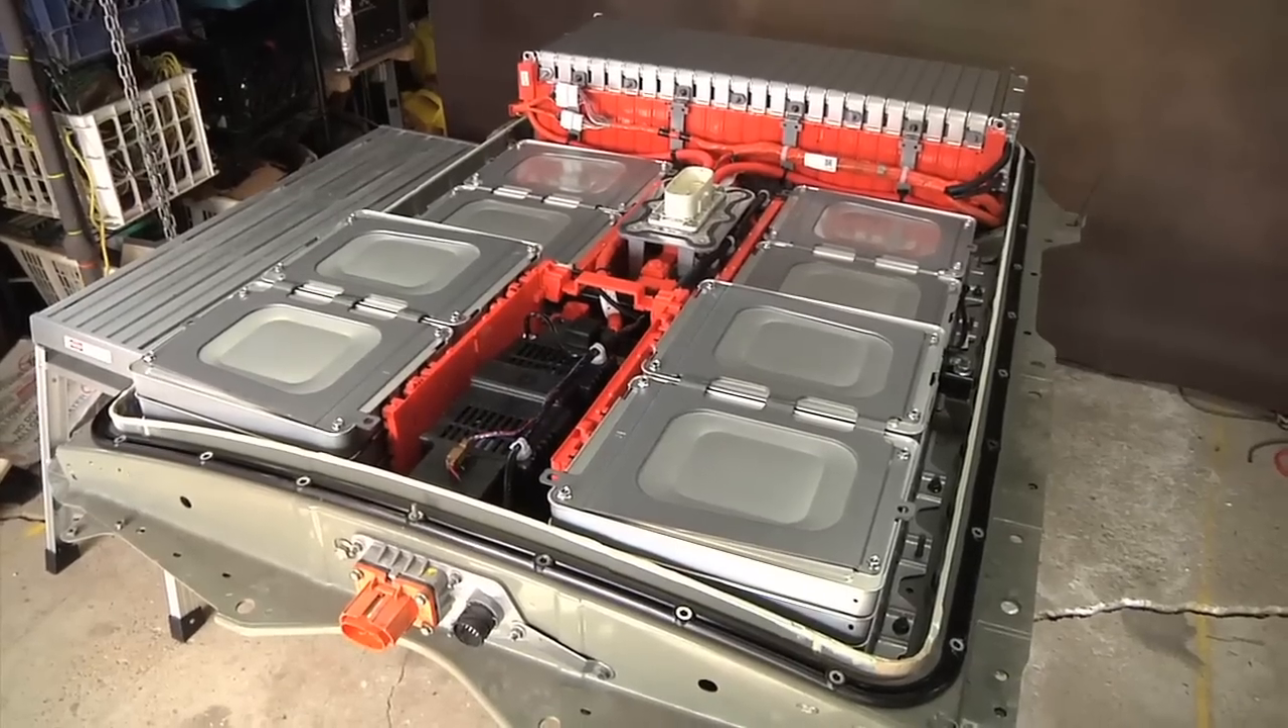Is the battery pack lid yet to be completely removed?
No.